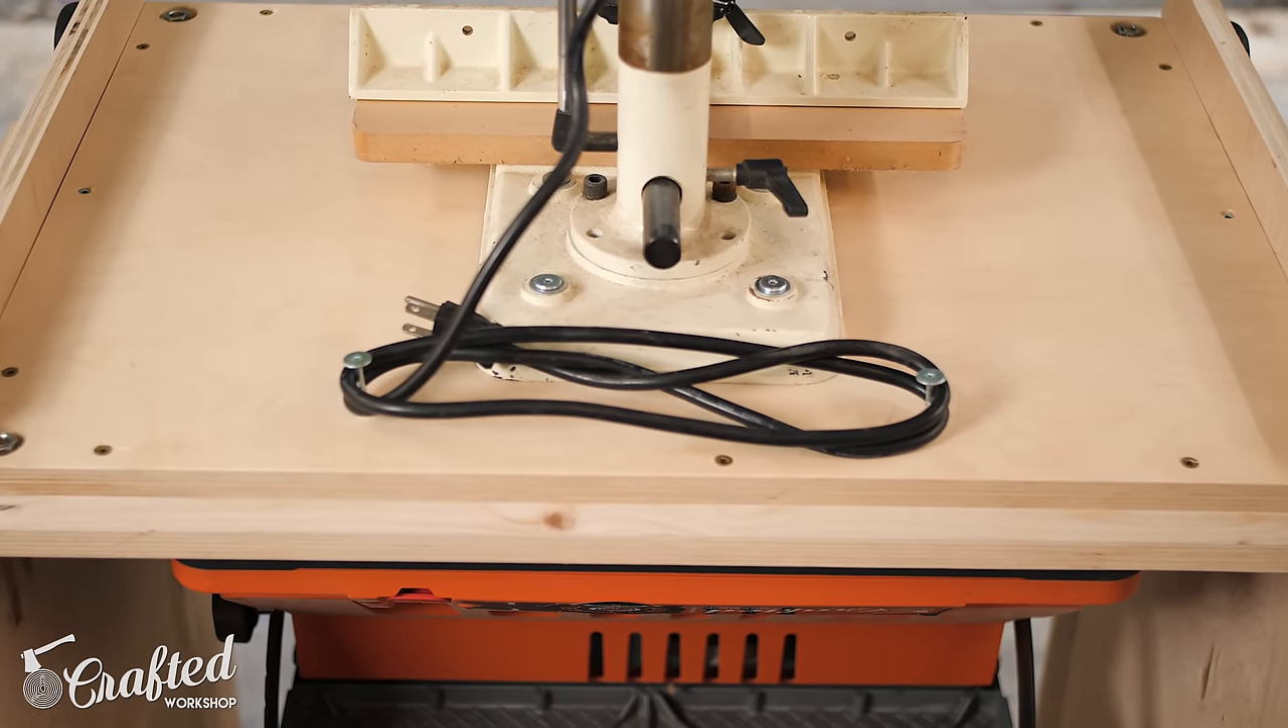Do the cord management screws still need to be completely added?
No.